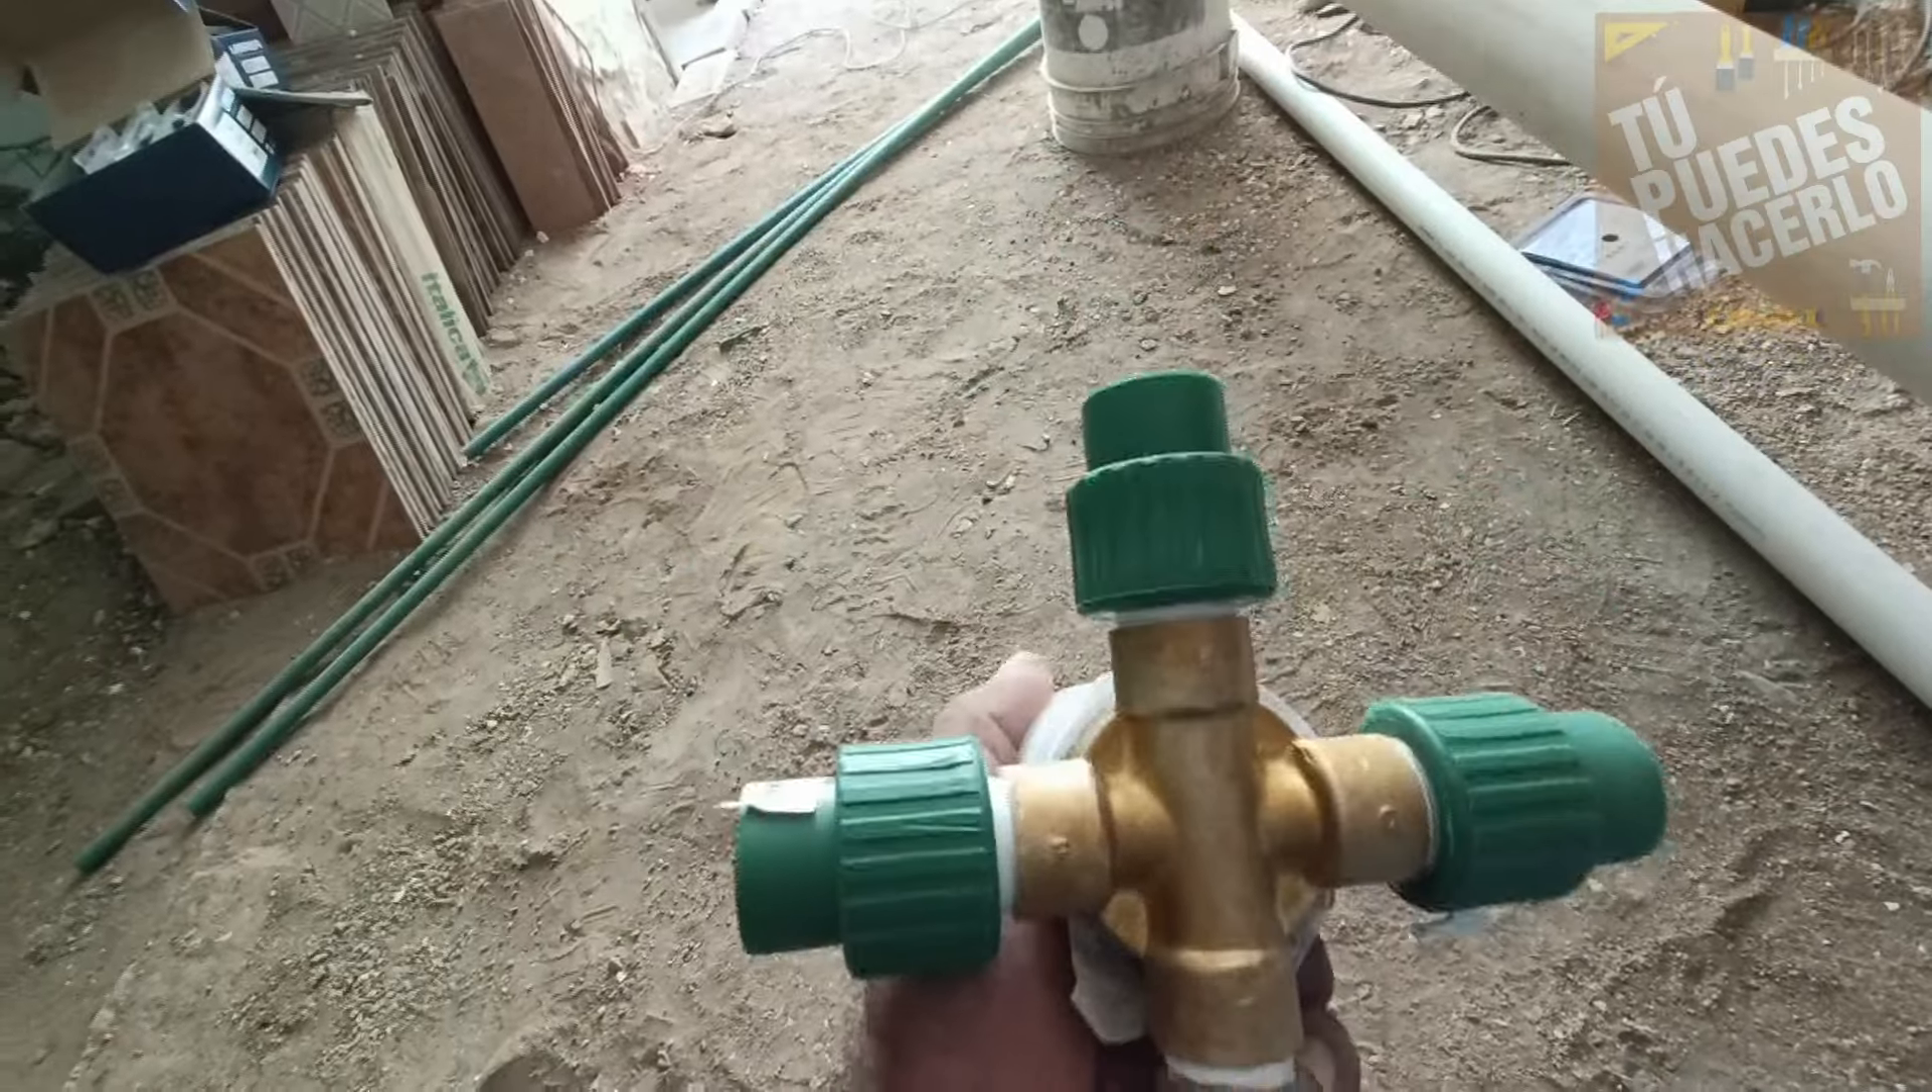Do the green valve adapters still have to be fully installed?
No.